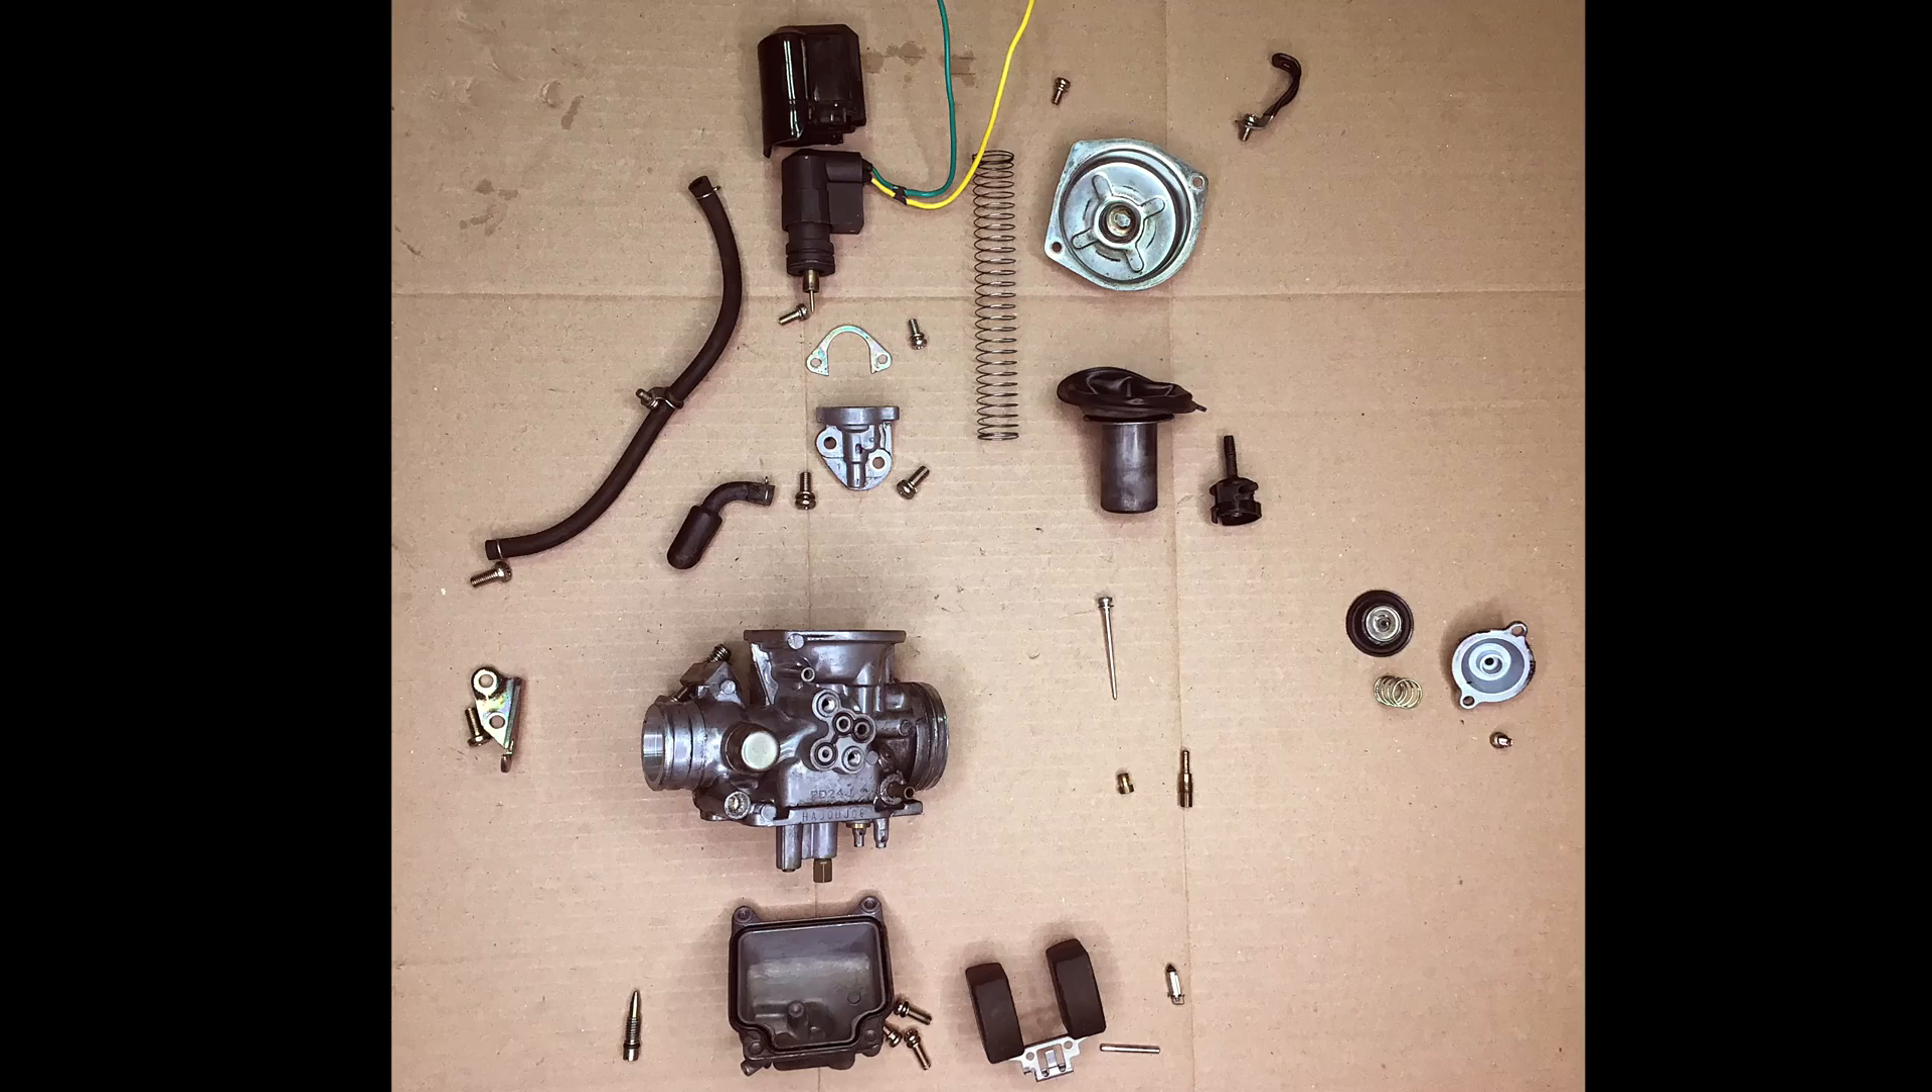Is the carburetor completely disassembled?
Yes.